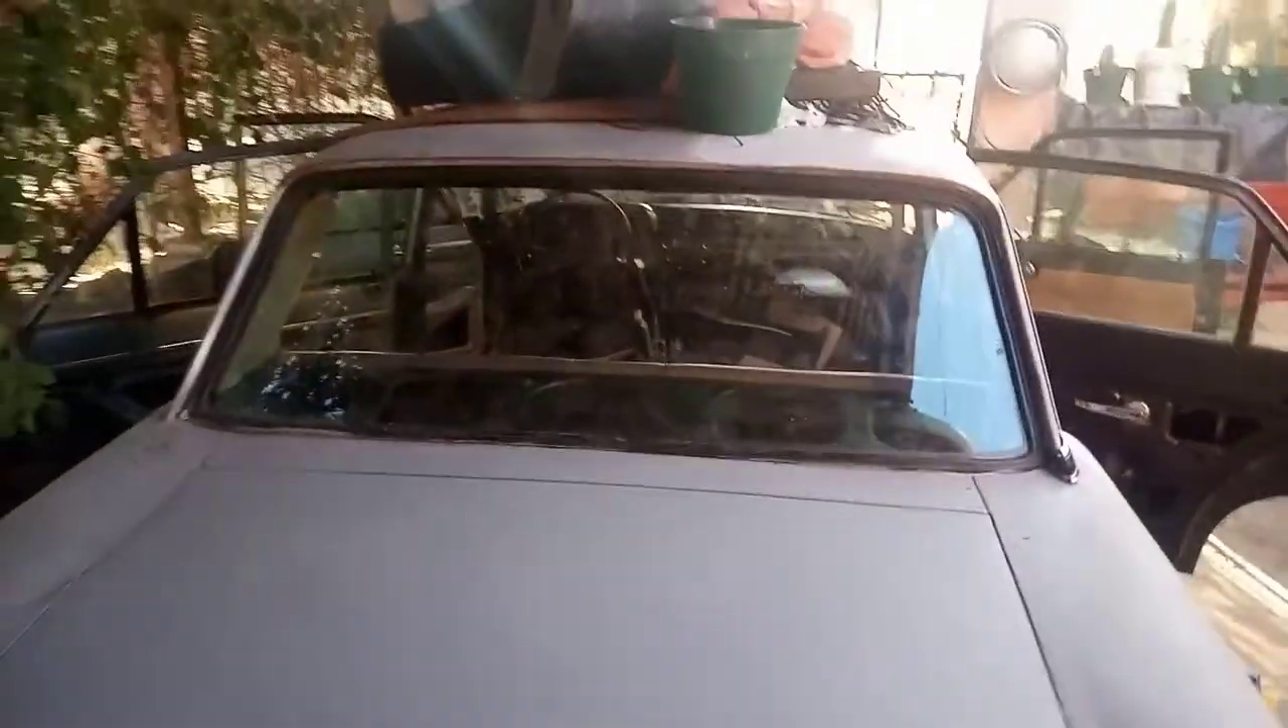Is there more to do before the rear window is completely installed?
No.